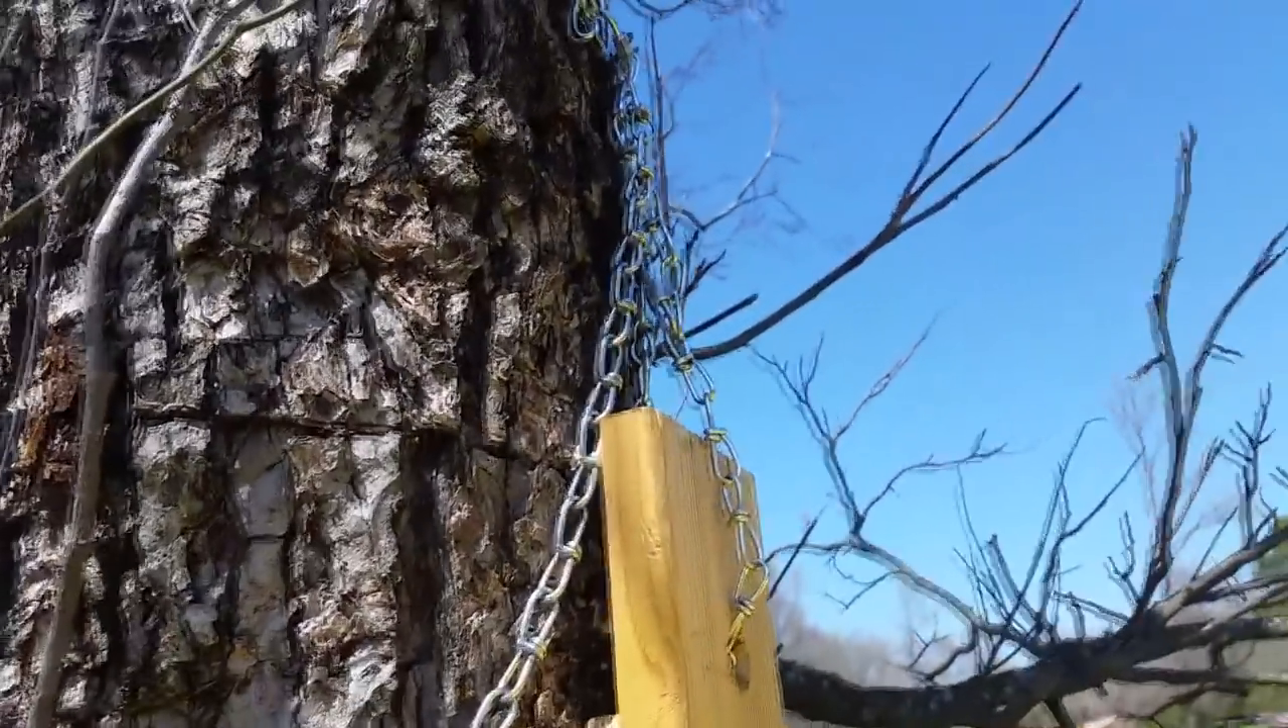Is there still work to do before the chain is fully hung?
No.